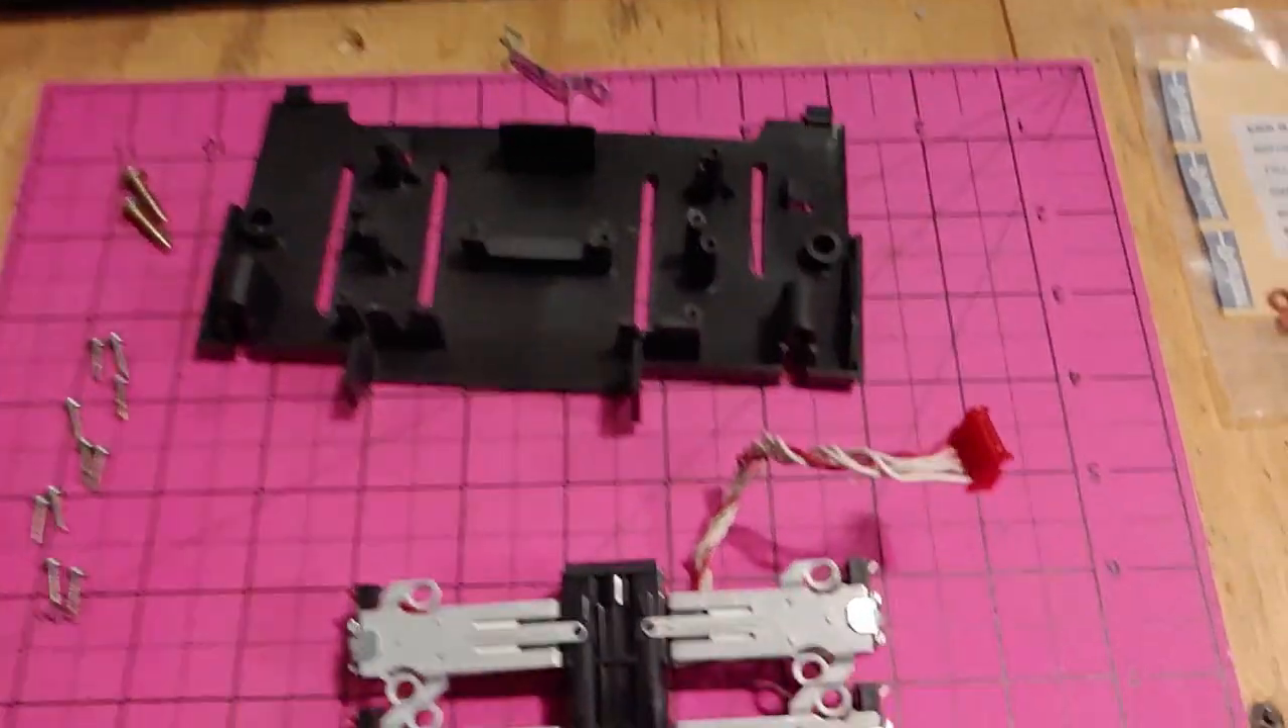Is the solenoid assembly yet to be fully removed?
No.